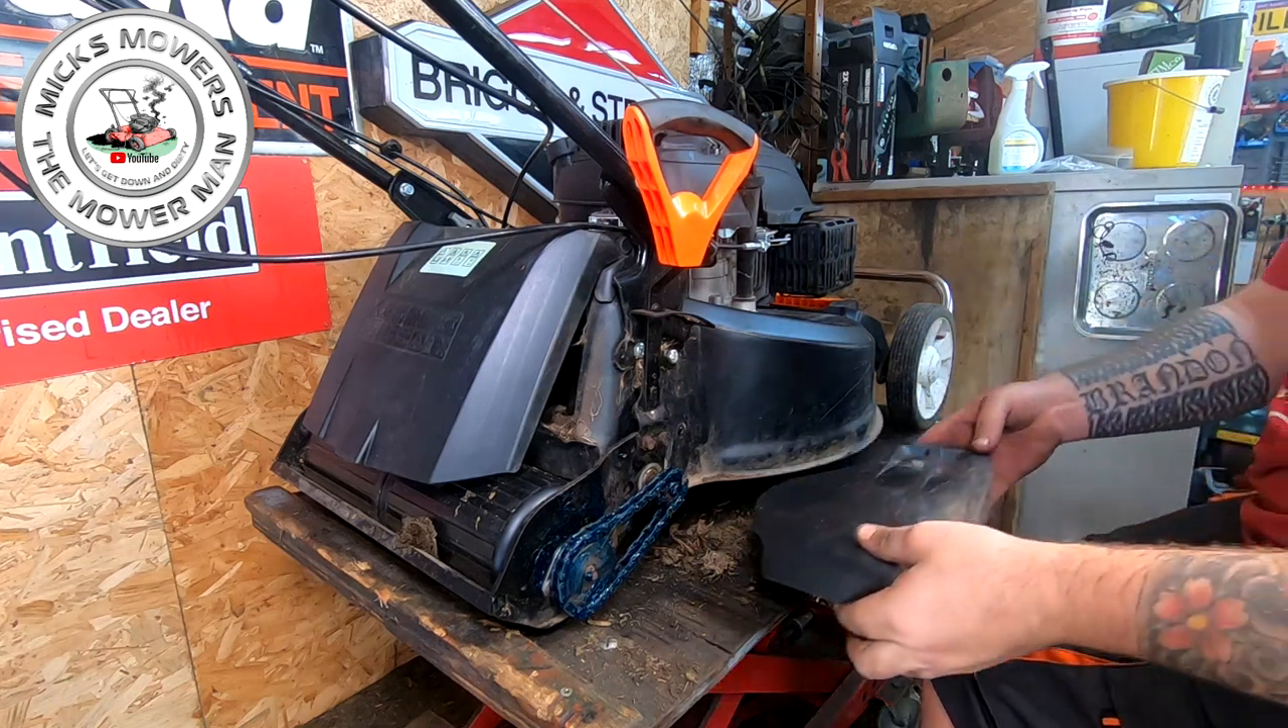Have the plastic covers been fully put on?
No.